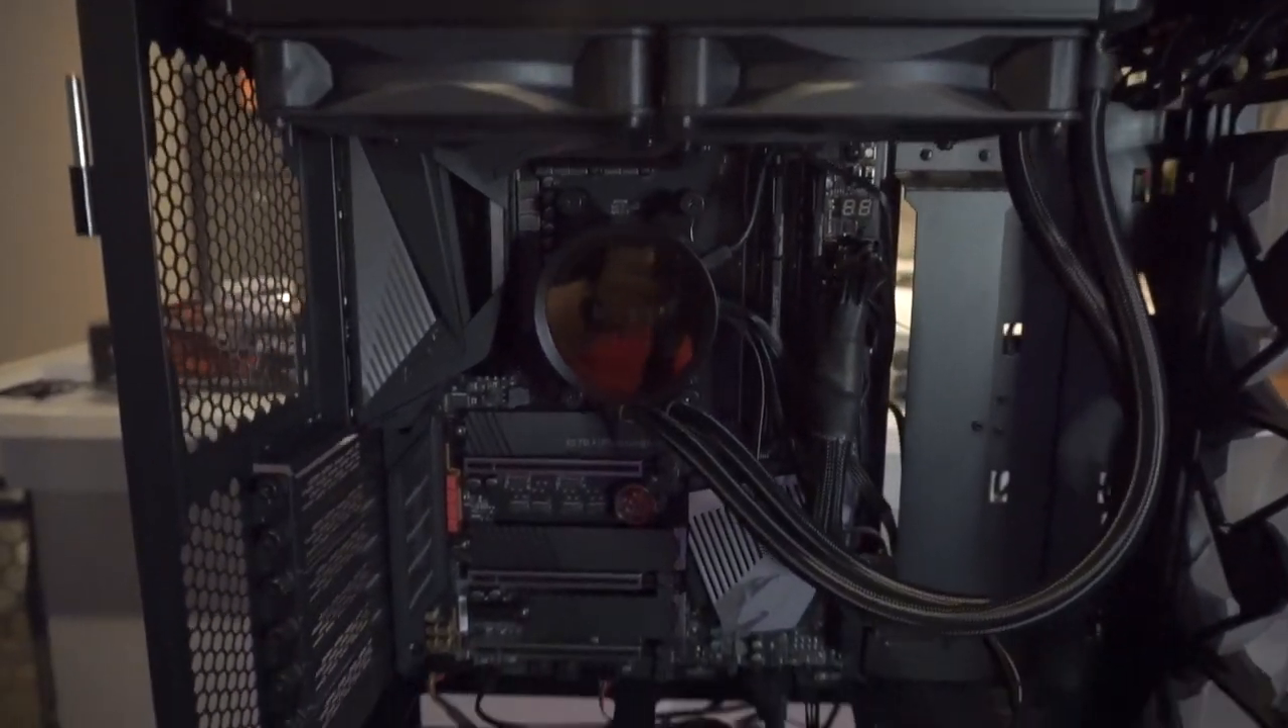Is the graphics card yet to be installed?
Yes.